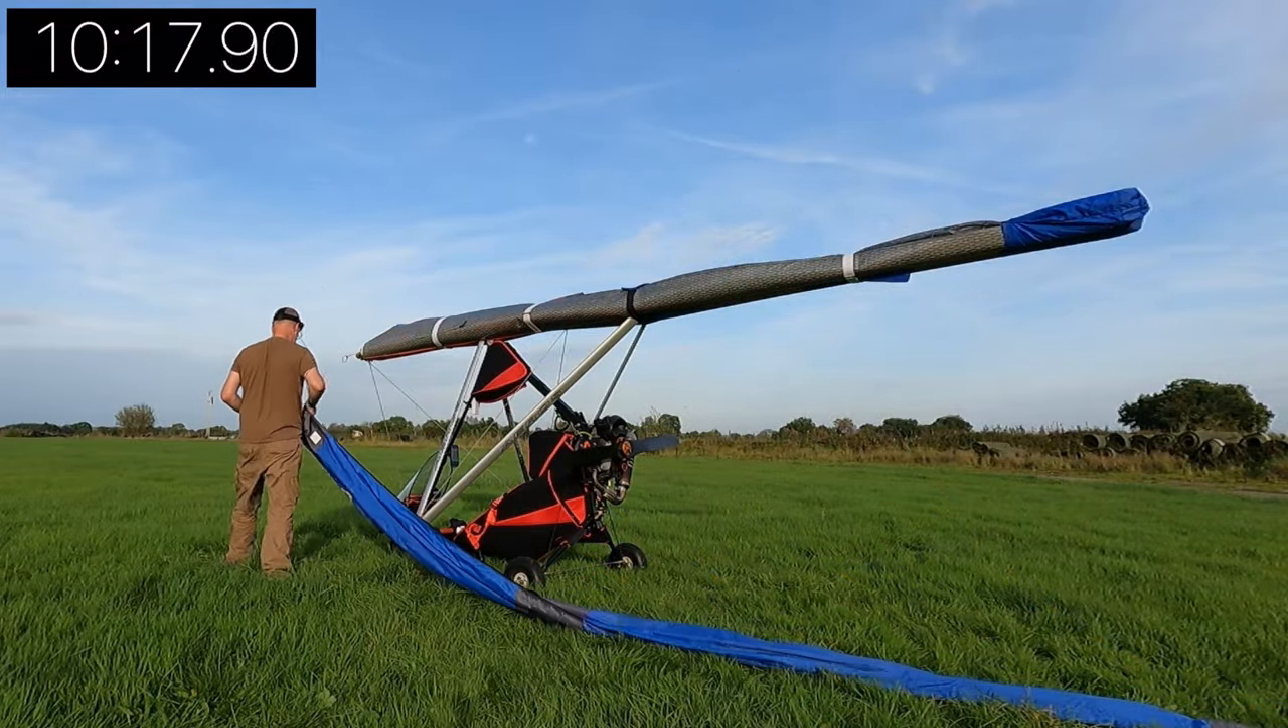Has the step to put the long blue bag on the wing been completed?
No.